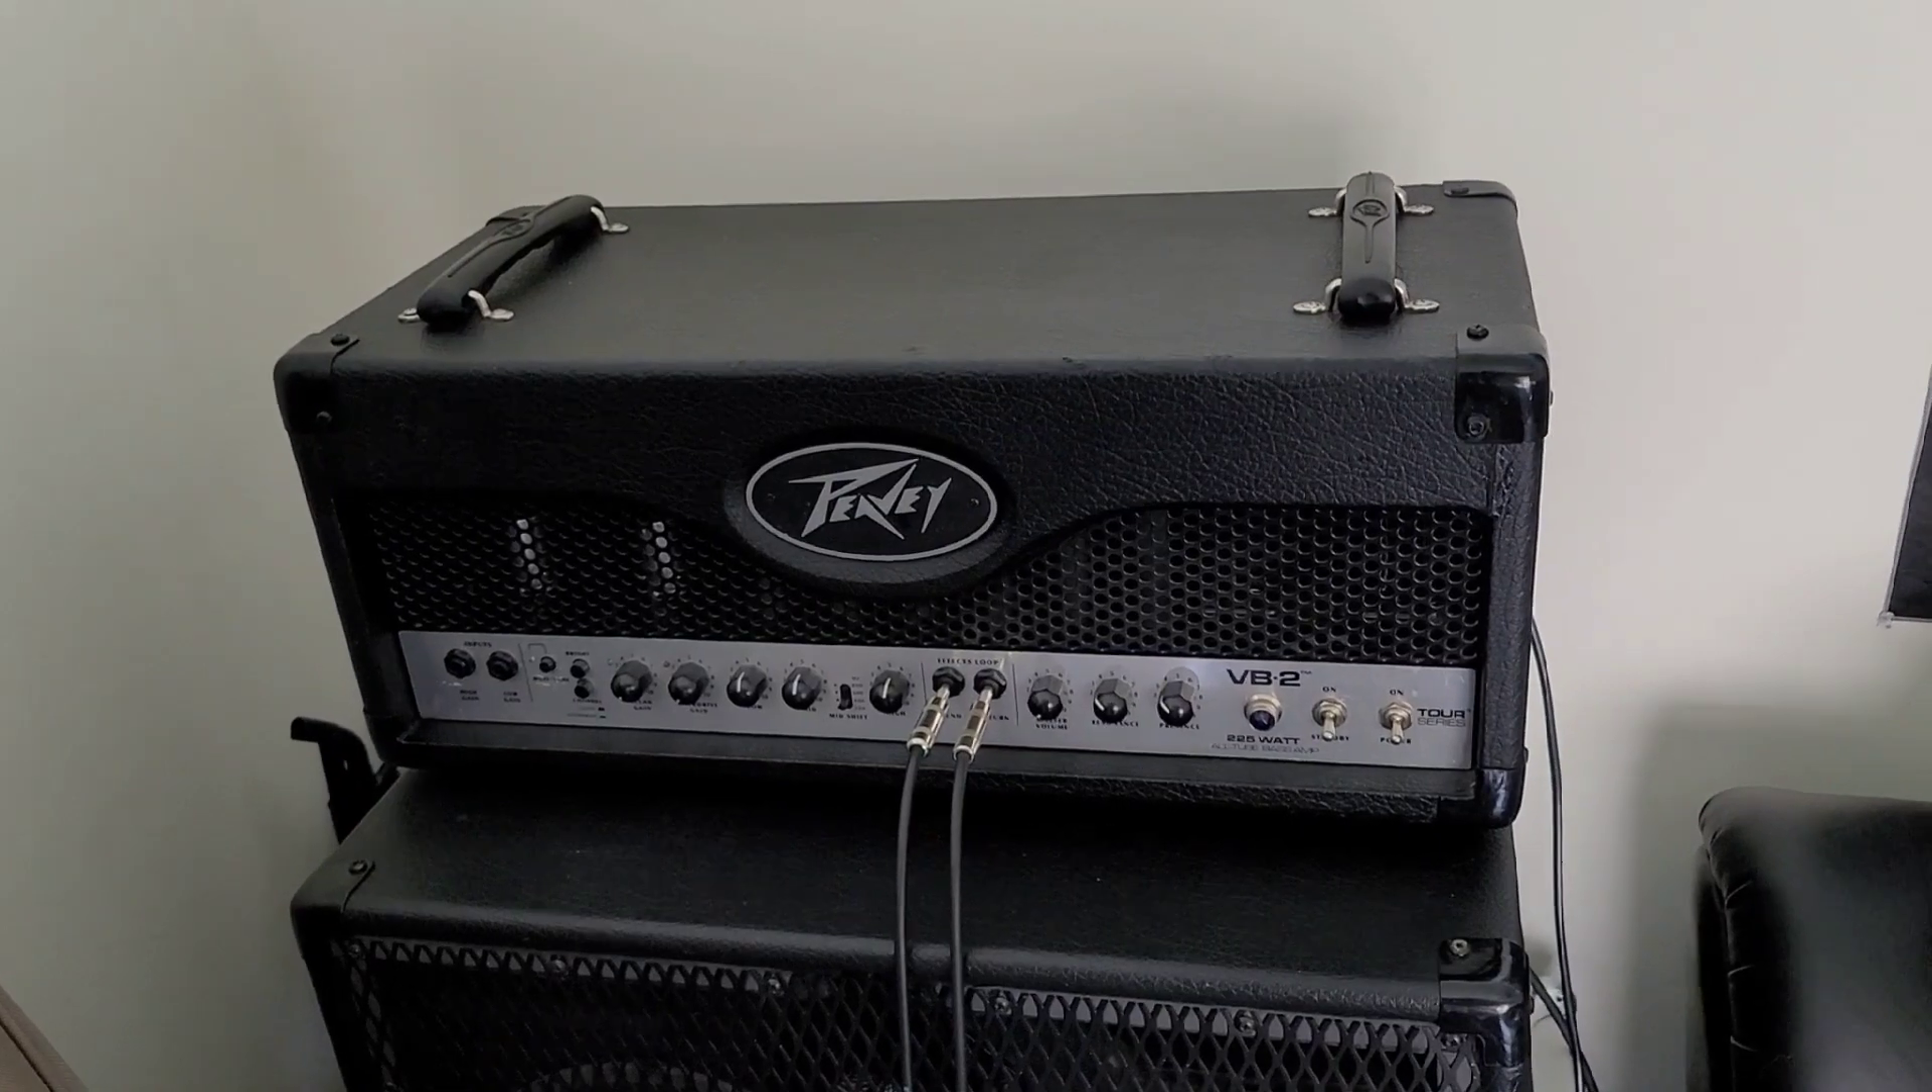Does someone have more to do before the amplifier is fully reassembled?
No.